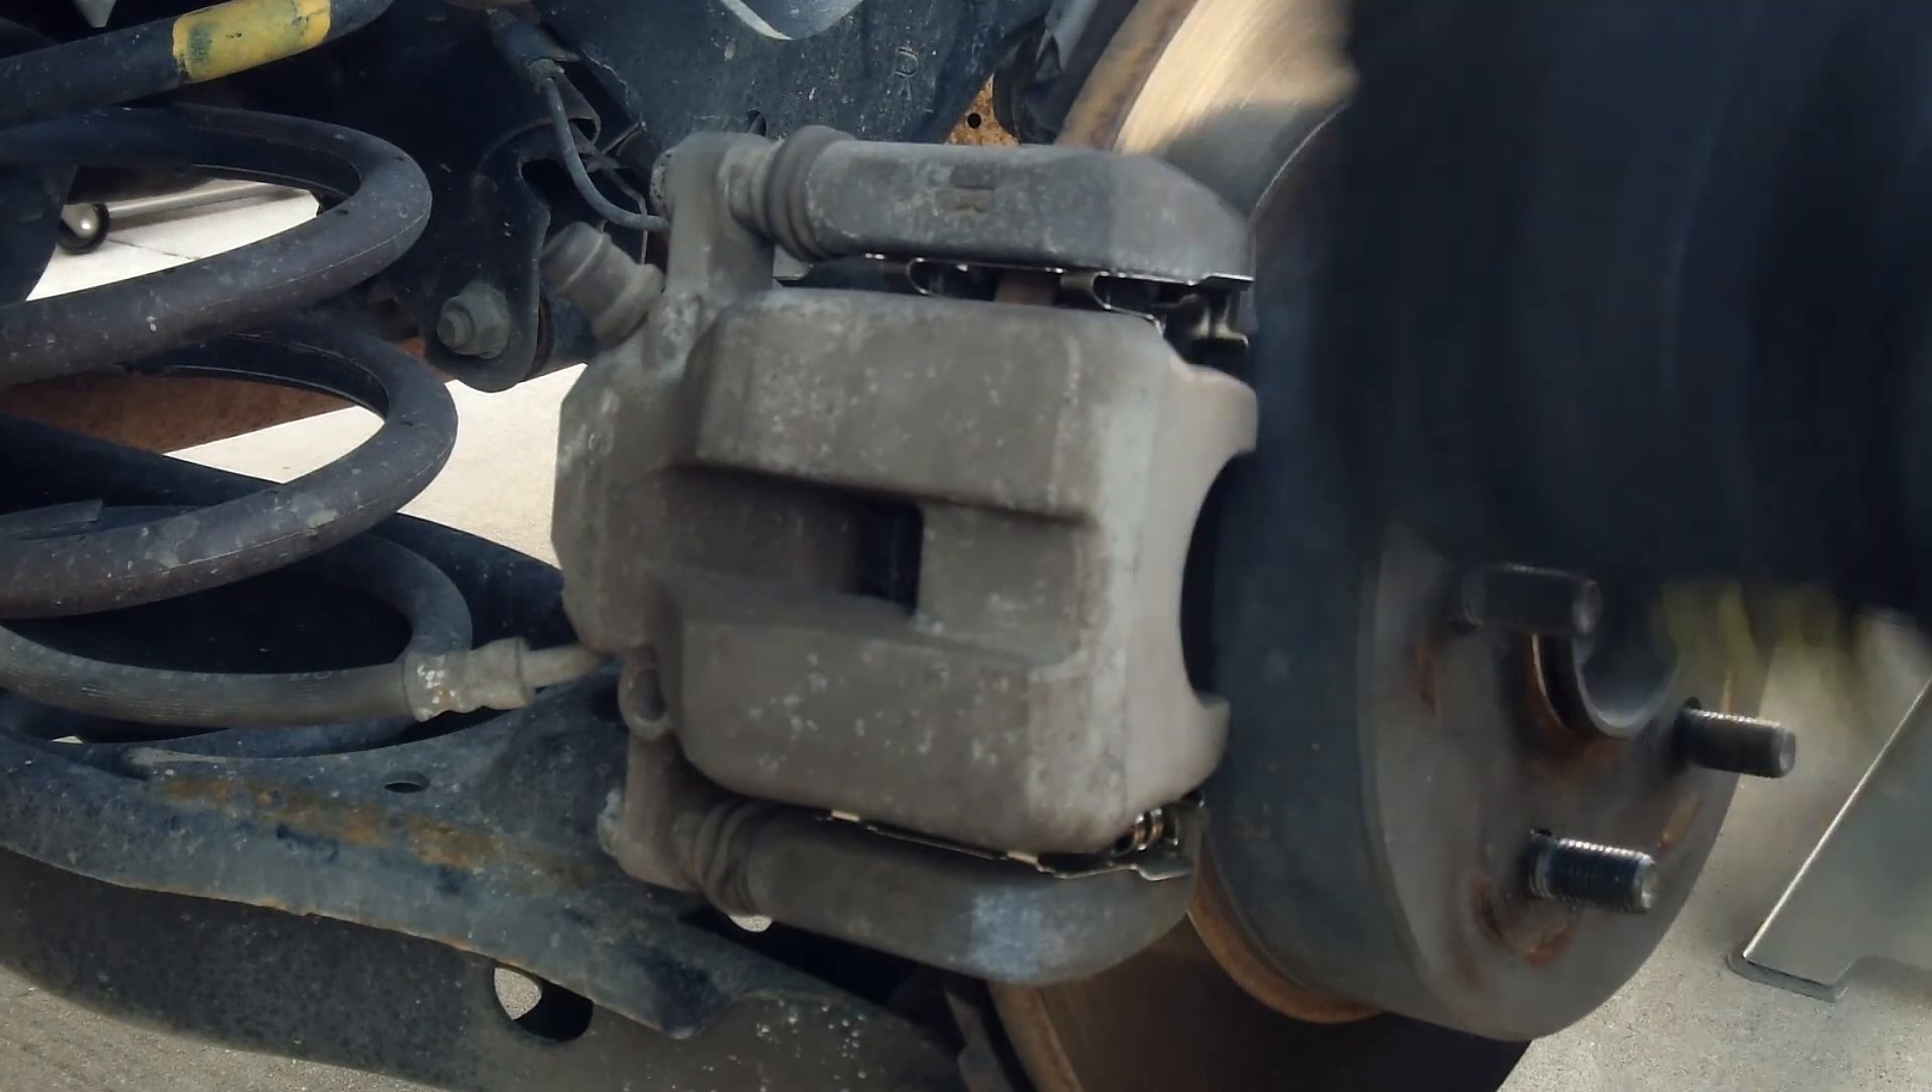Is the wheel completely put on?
No.